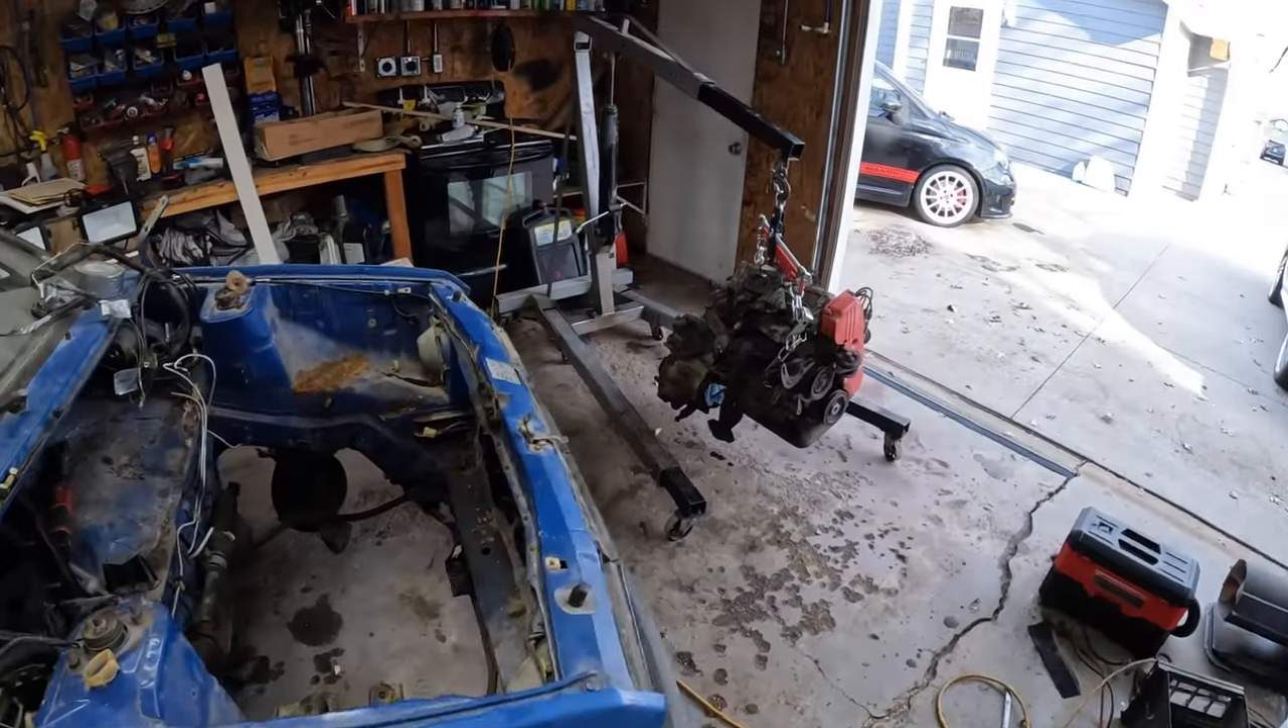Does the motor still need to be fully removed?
No.